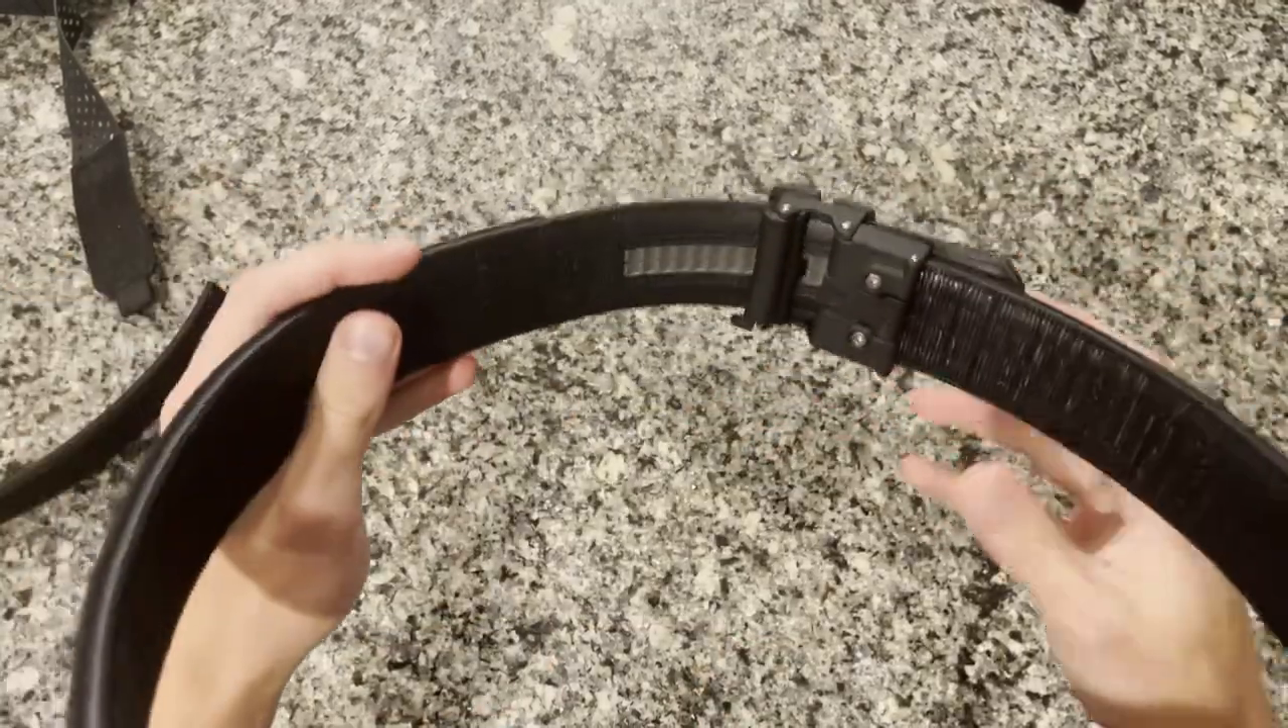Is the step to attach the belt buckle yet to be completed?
No.